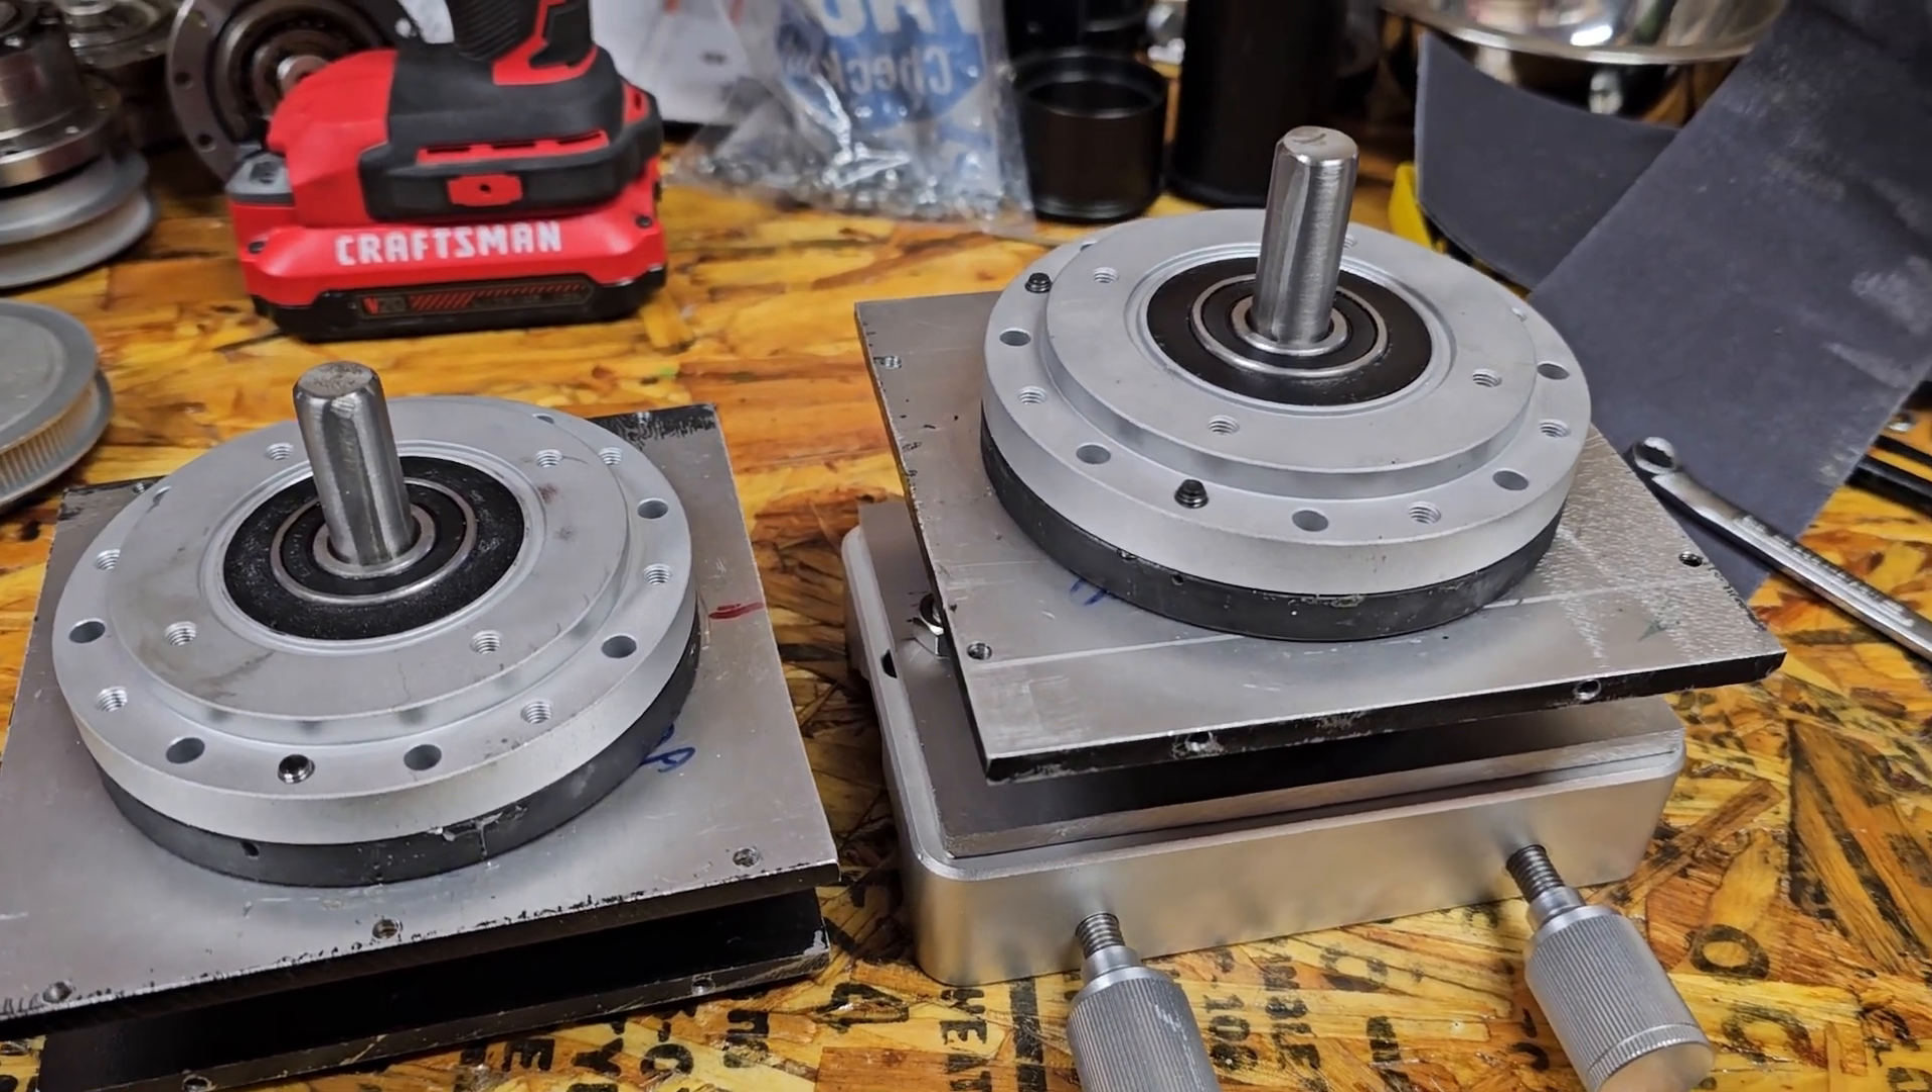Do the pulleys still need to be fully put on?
Yes.